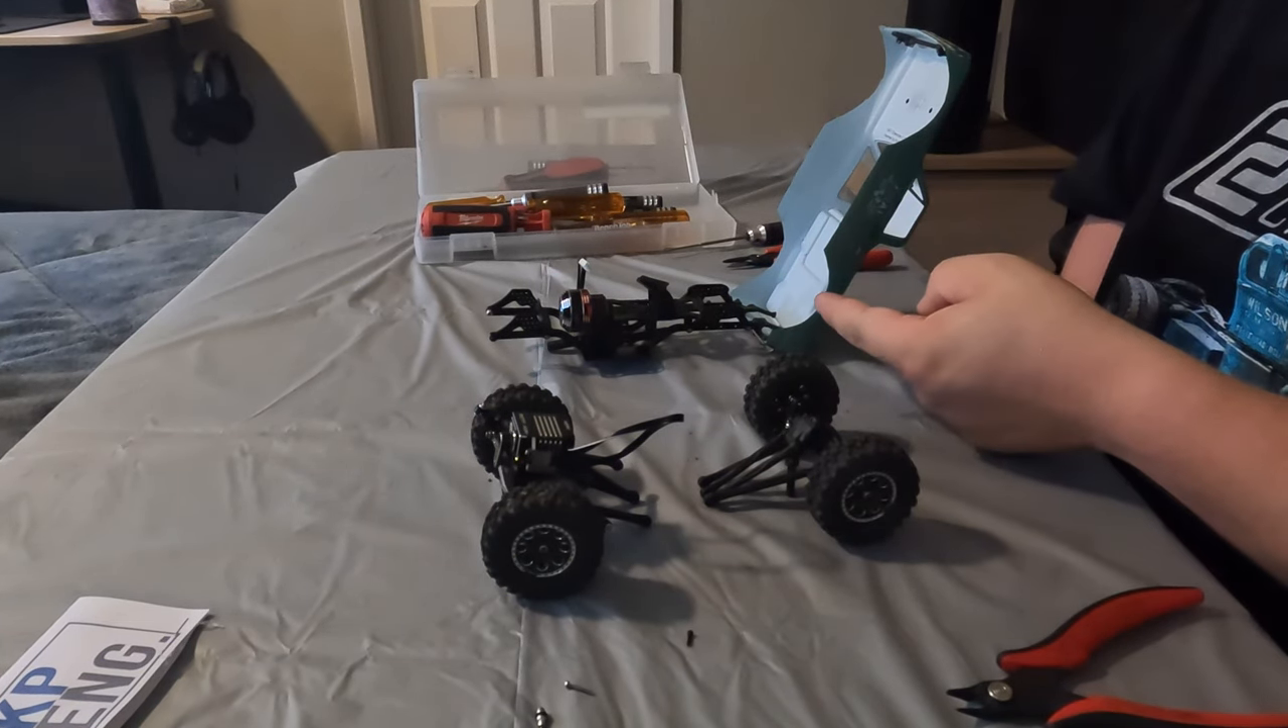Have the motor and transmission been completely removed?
No.